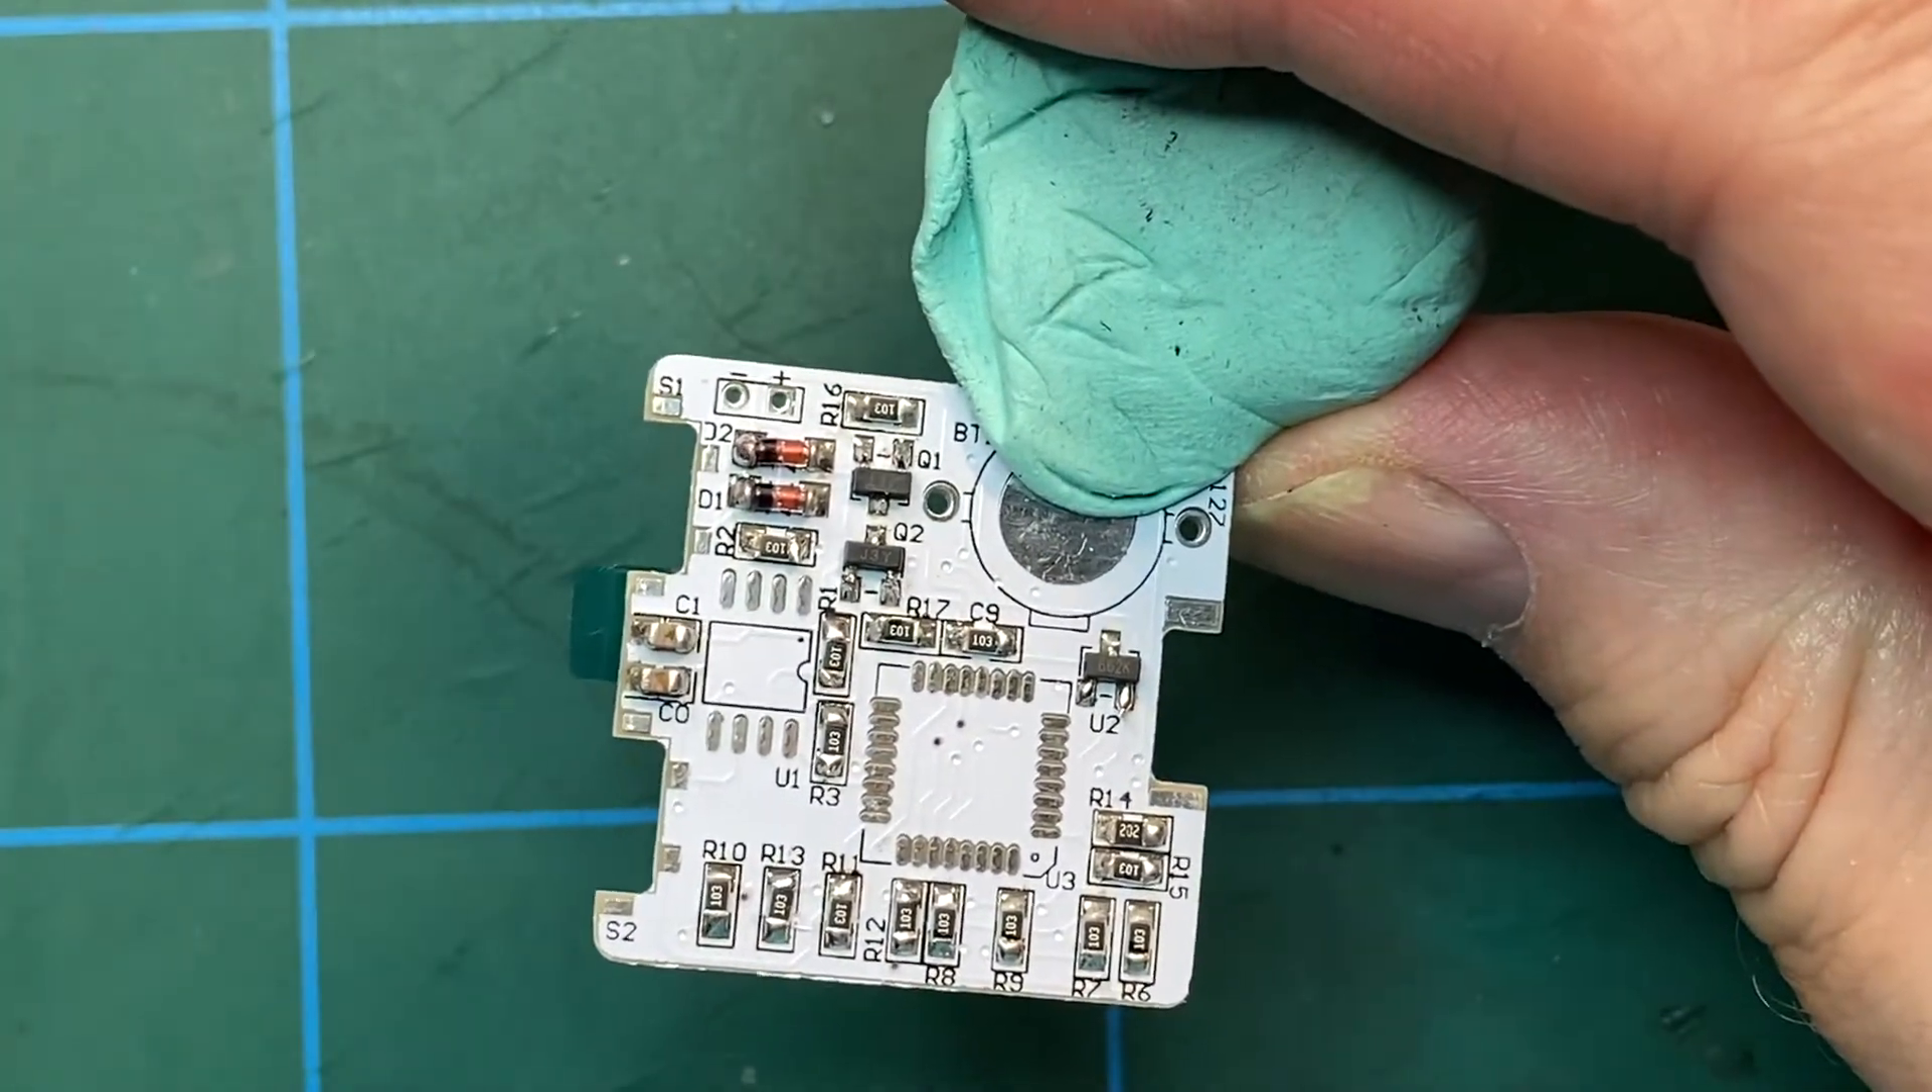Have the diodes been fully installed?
Yes.